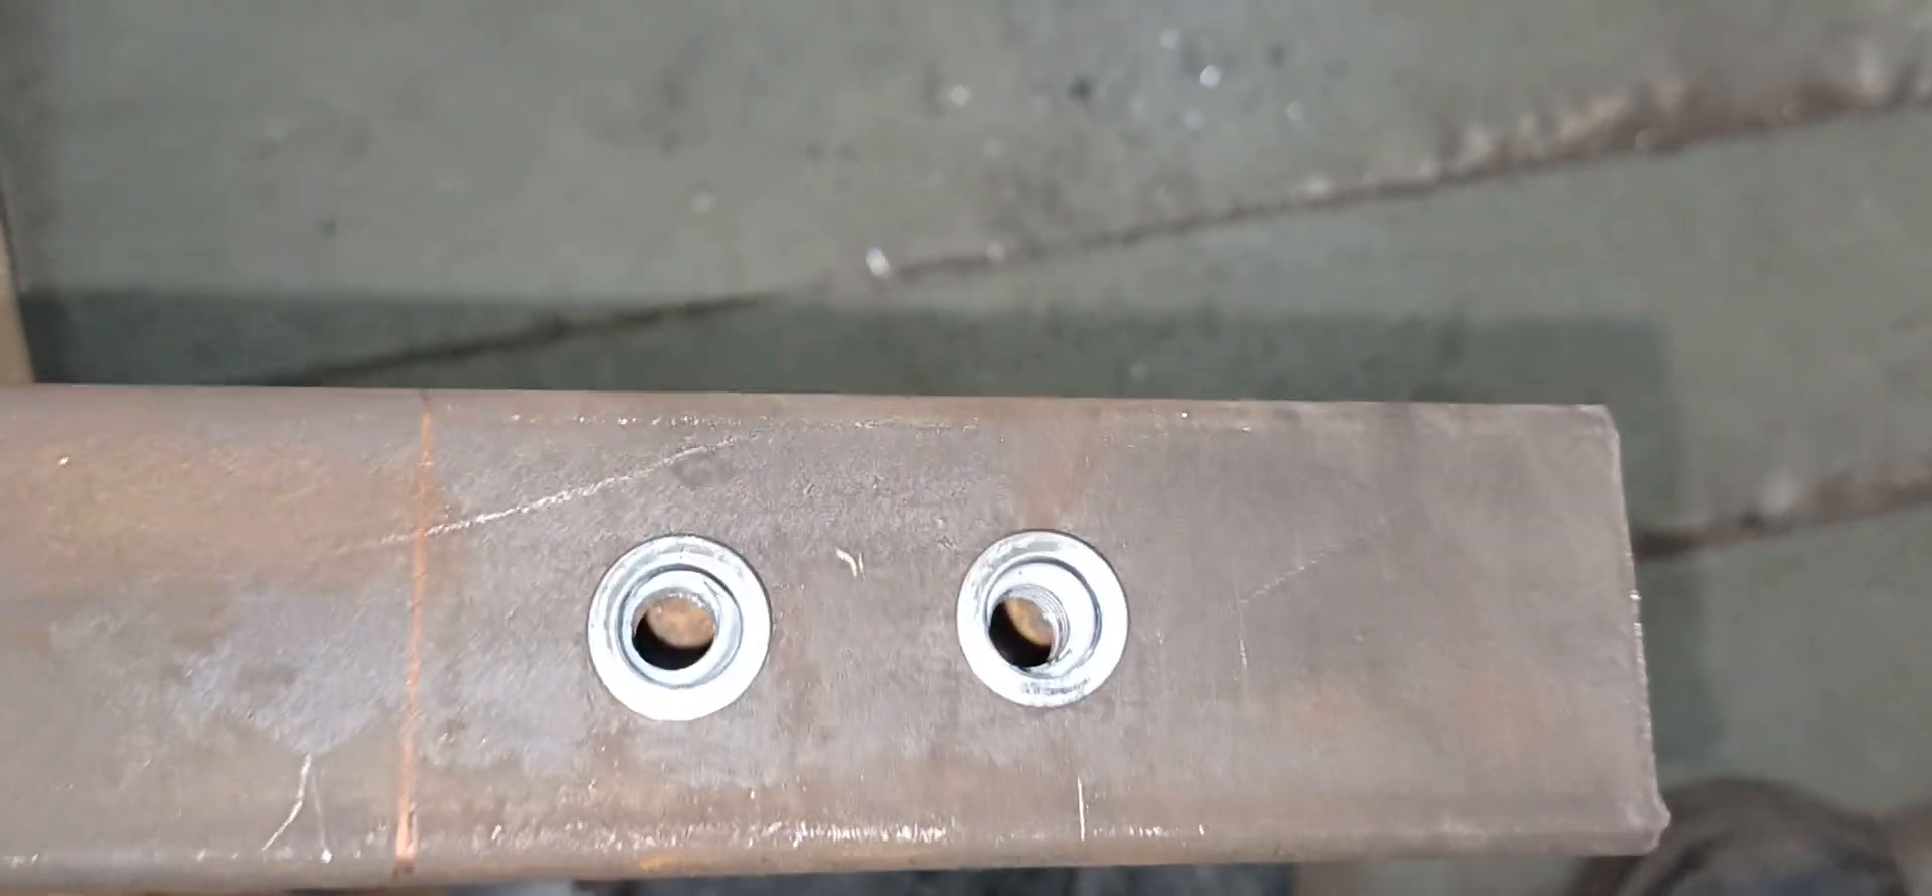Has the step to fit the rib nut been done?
Yes.